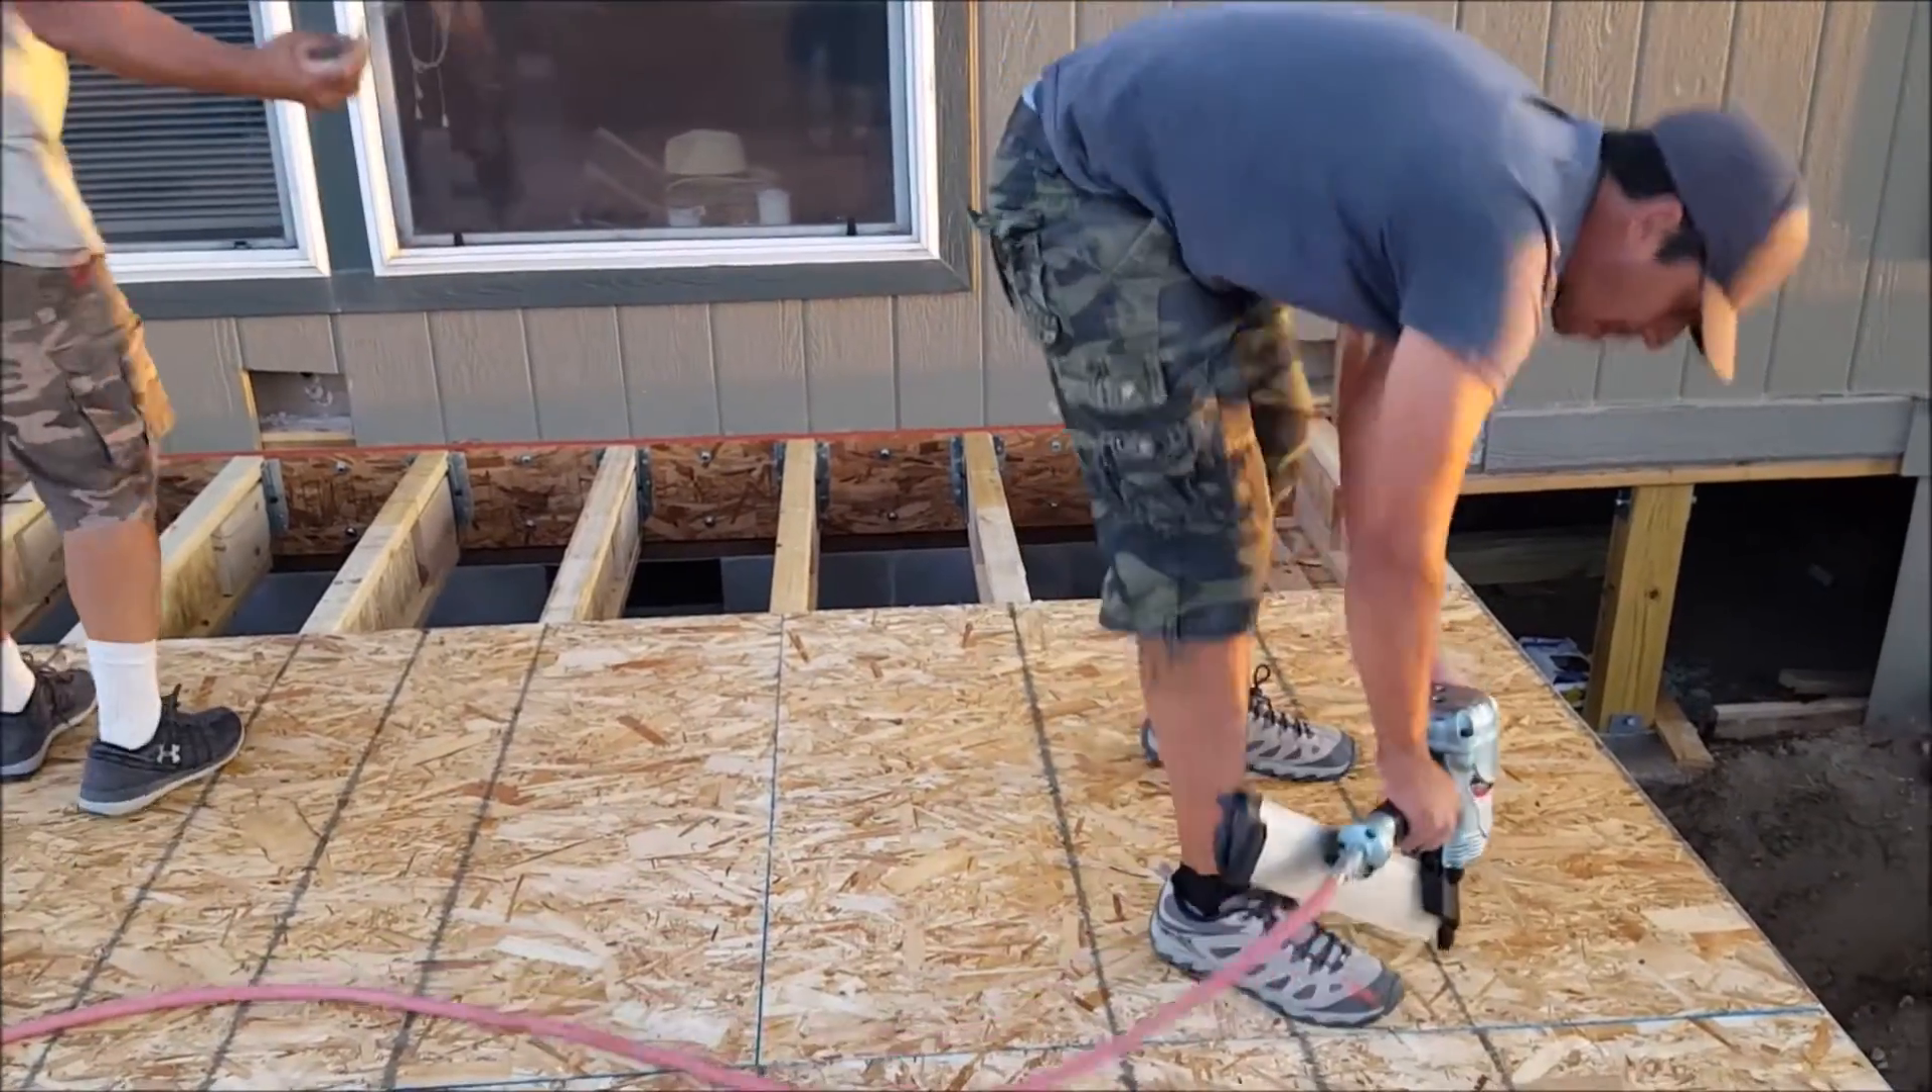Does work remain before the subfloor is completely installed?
Yes.